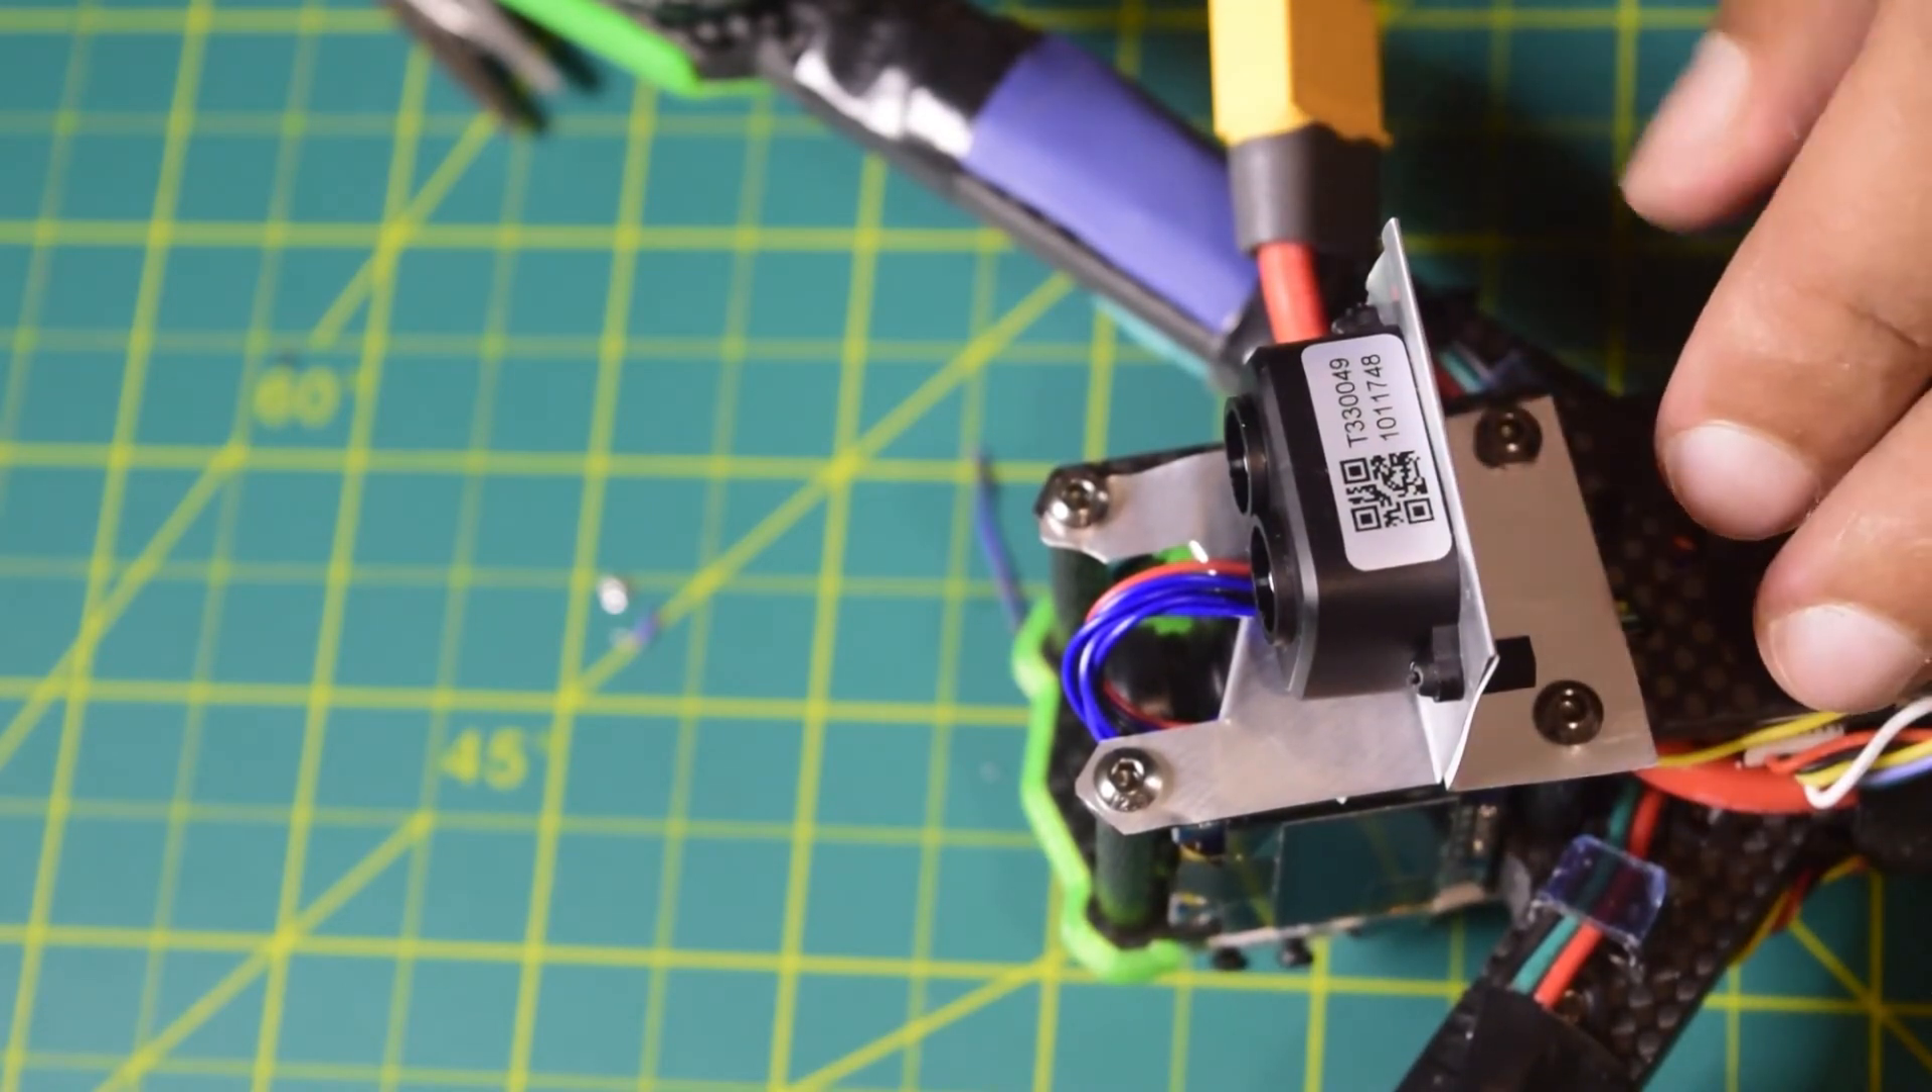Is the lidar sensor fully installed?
Yes.